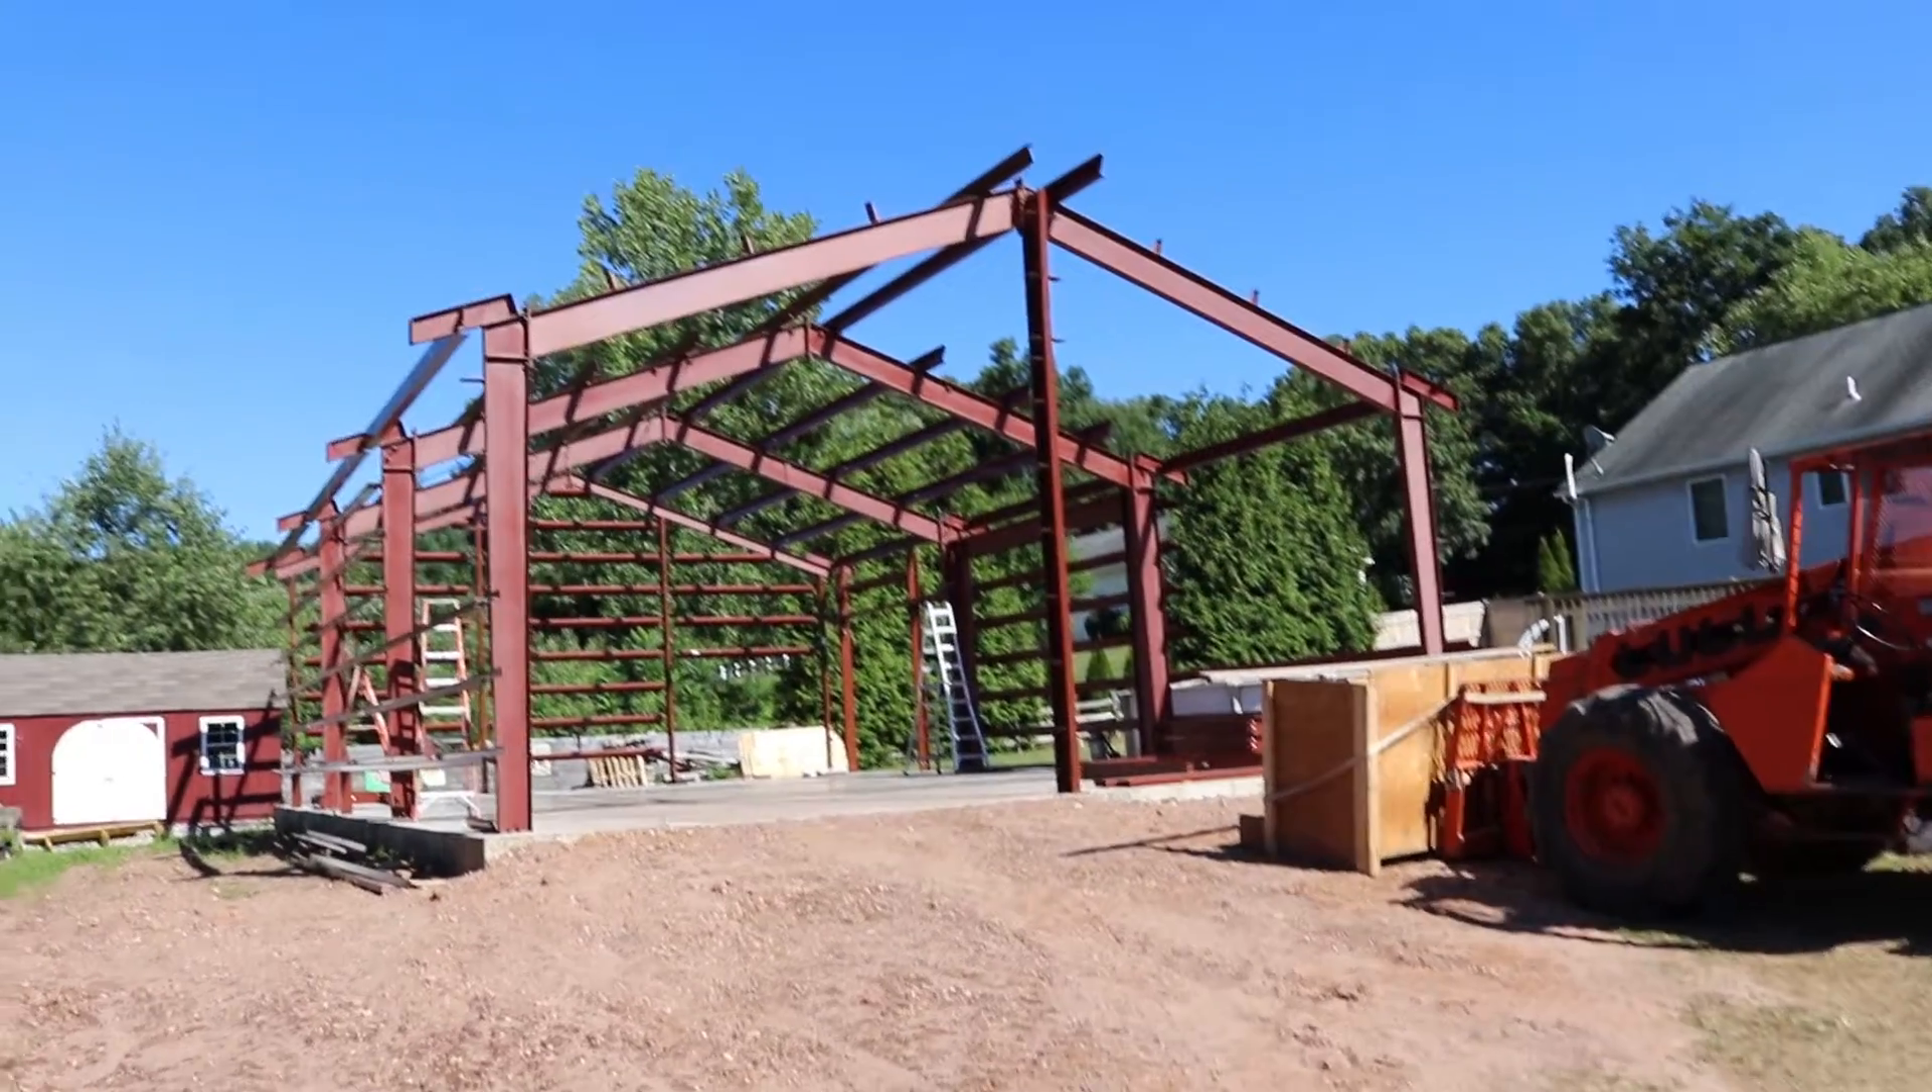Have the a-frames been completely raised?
Yes.